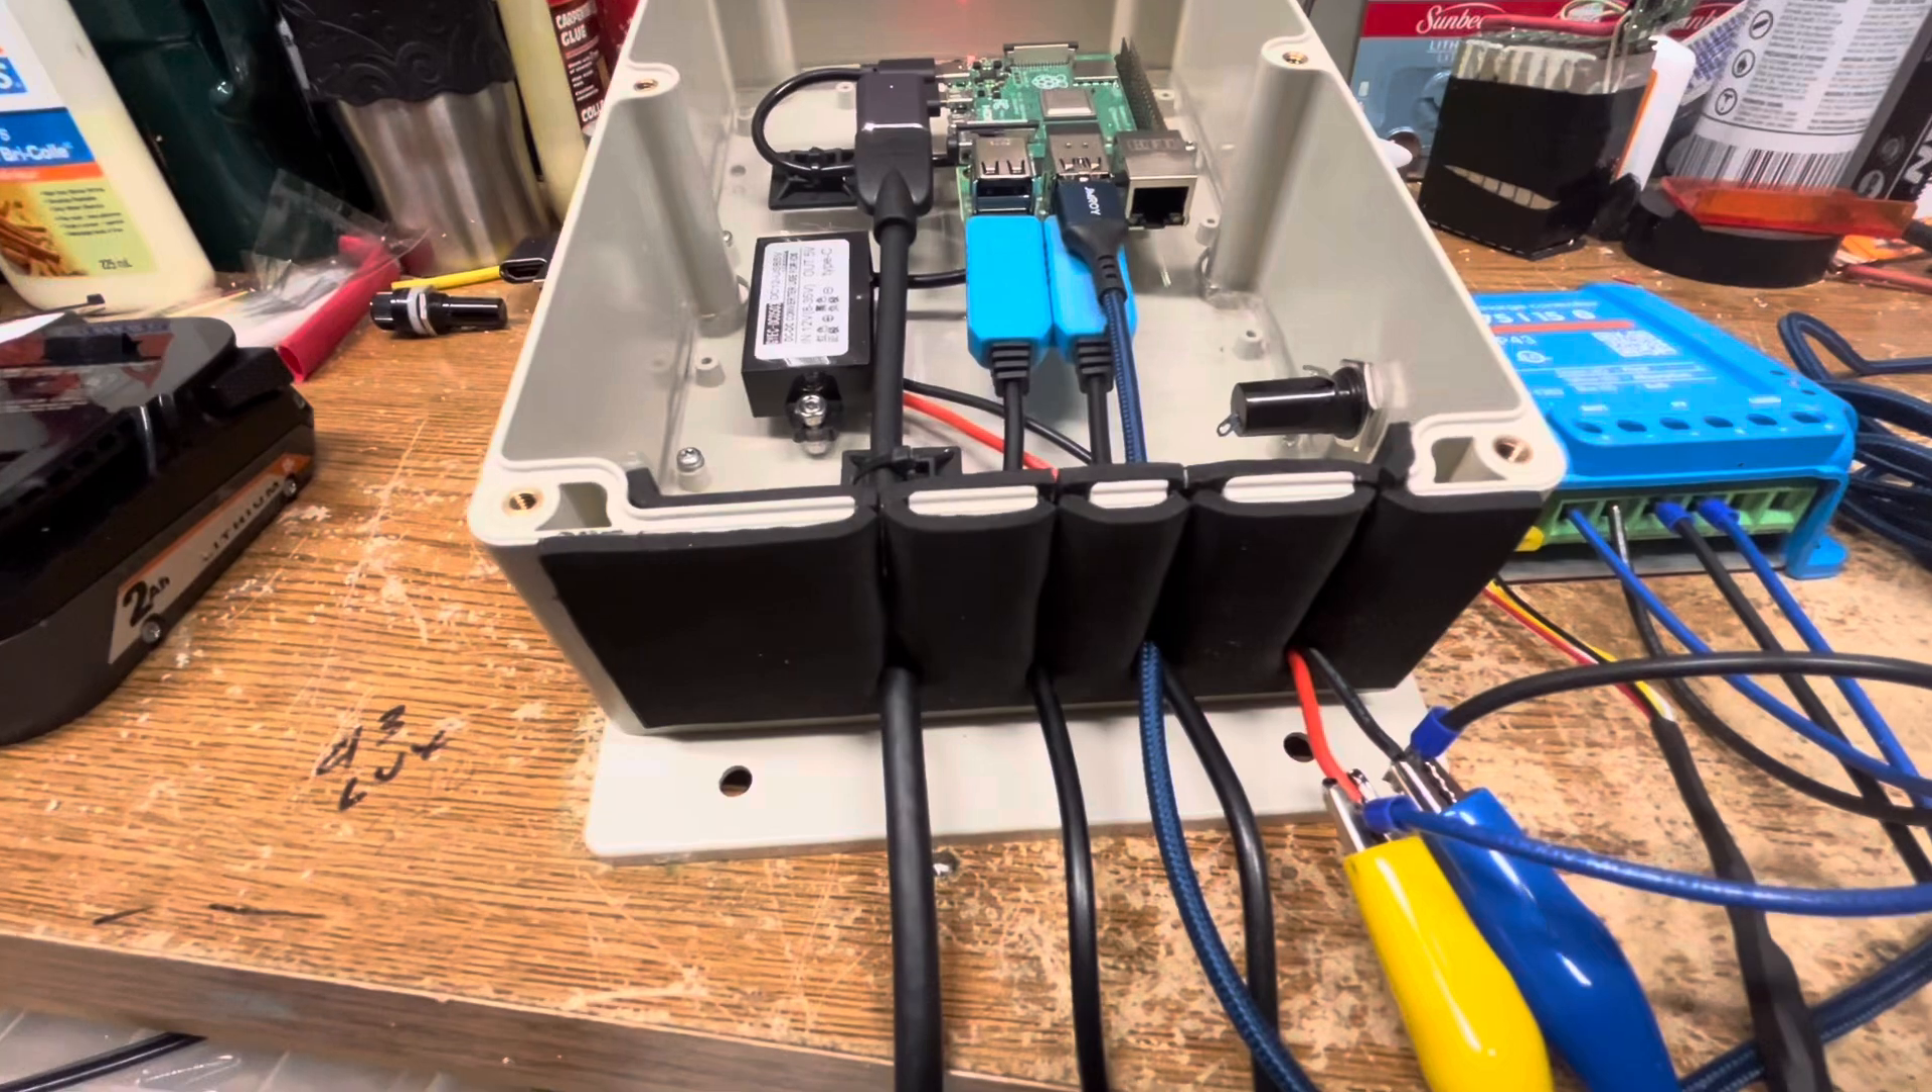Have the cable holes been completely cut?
Yes.